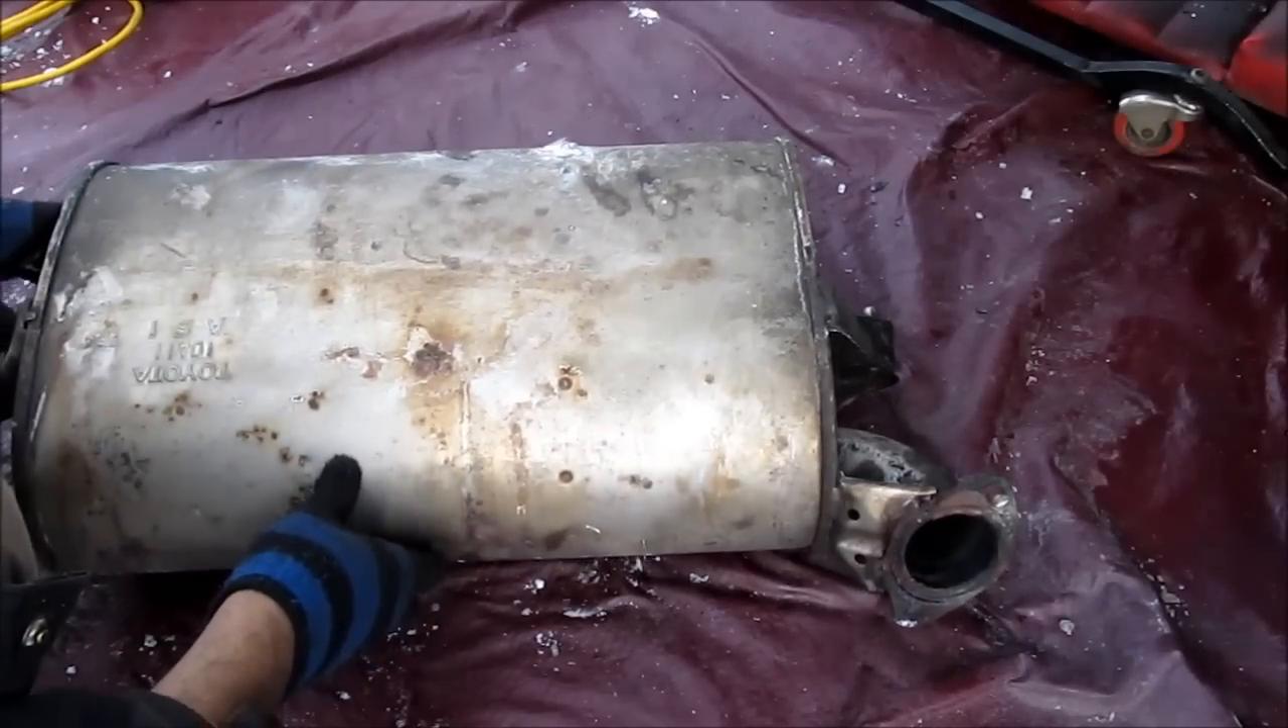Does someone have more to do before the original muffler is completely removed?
No.